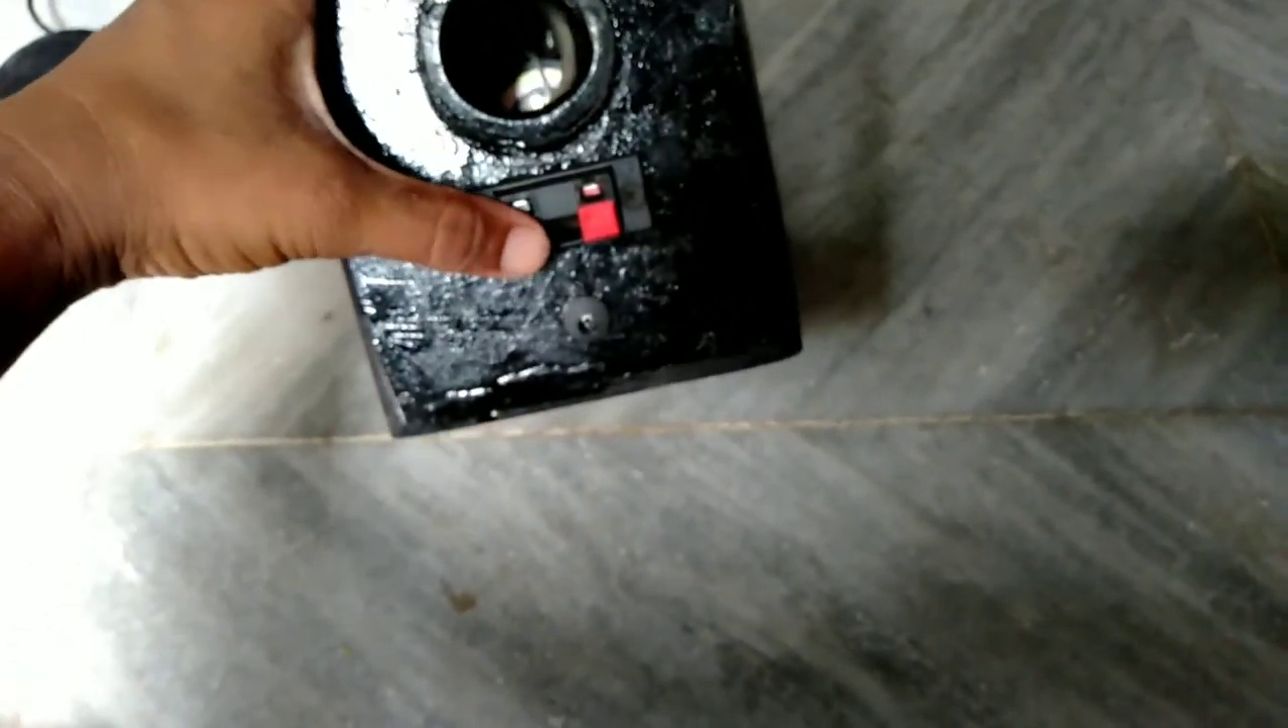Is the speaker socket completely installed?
Yes.